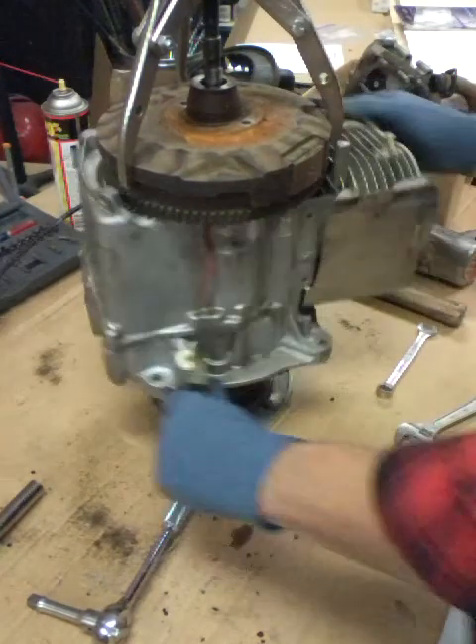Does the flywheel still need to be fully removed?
Yes.